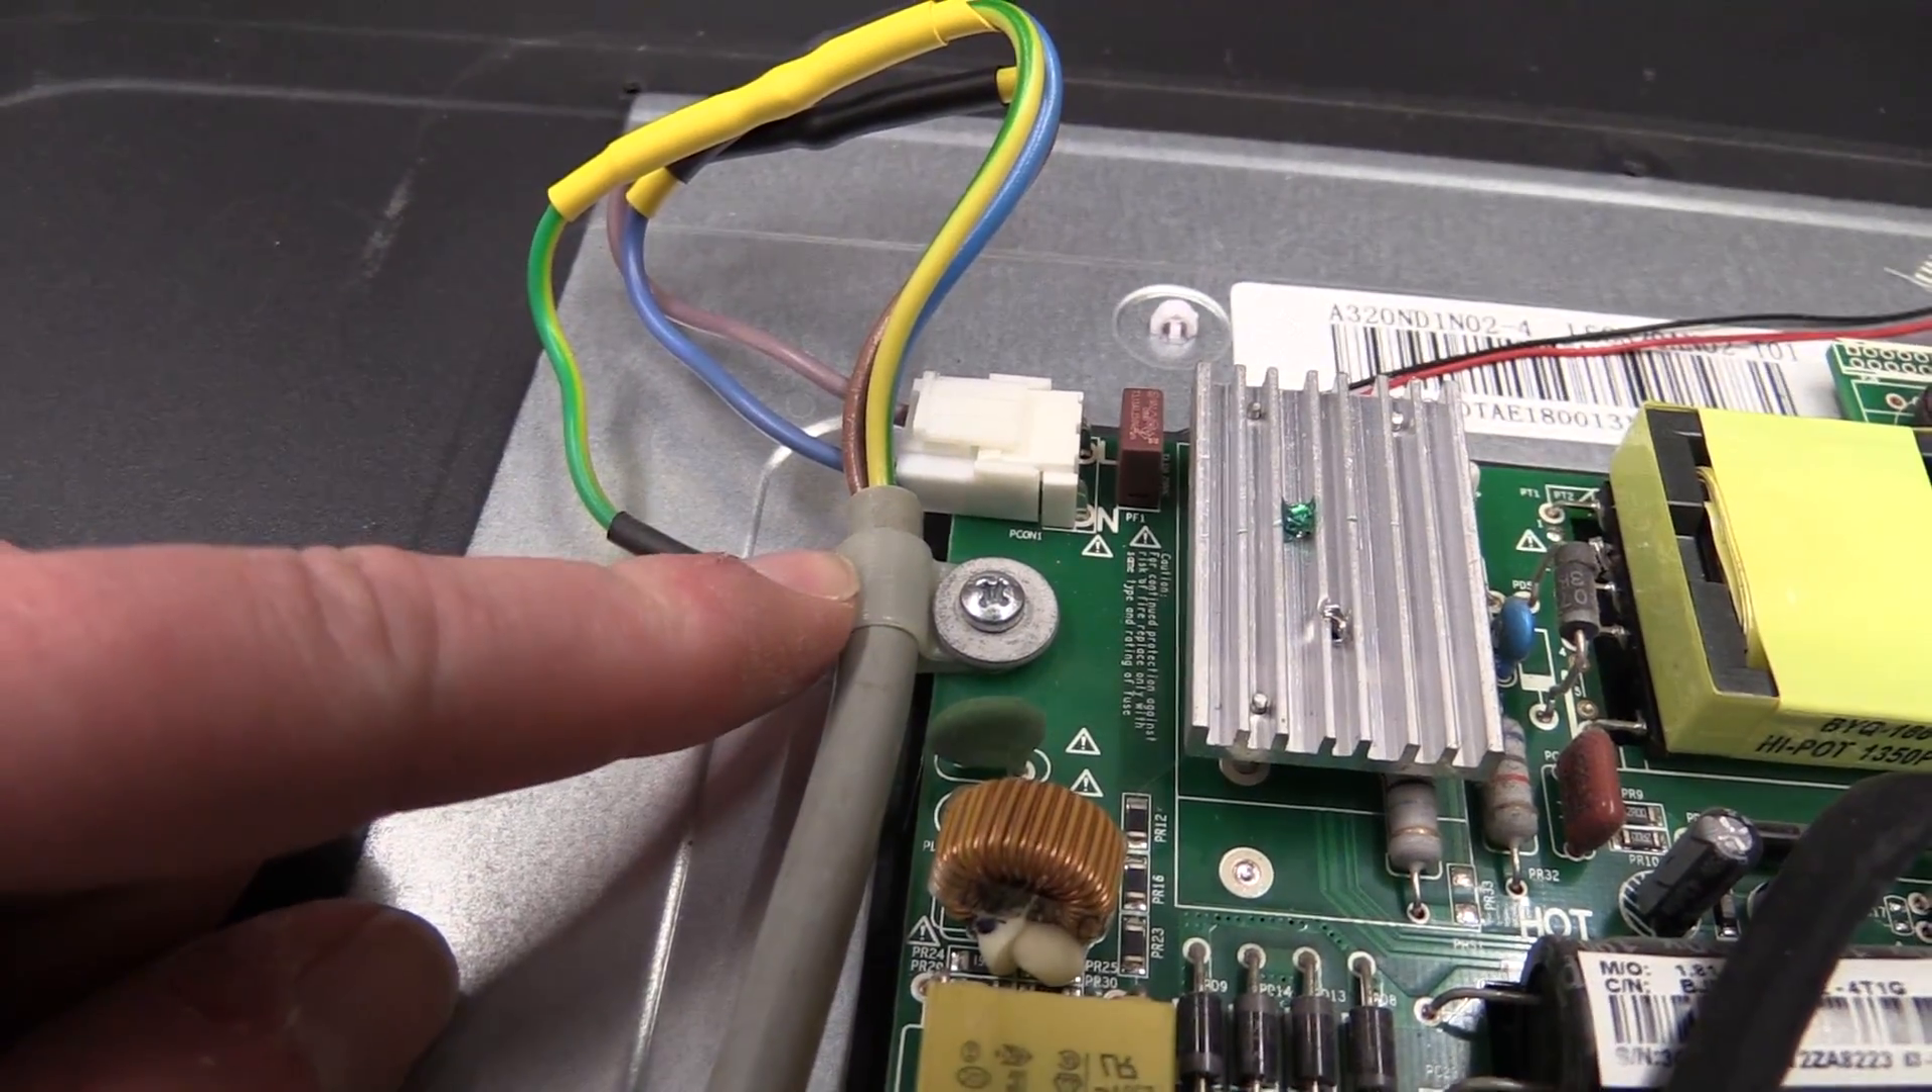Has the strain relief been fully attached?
Yes.